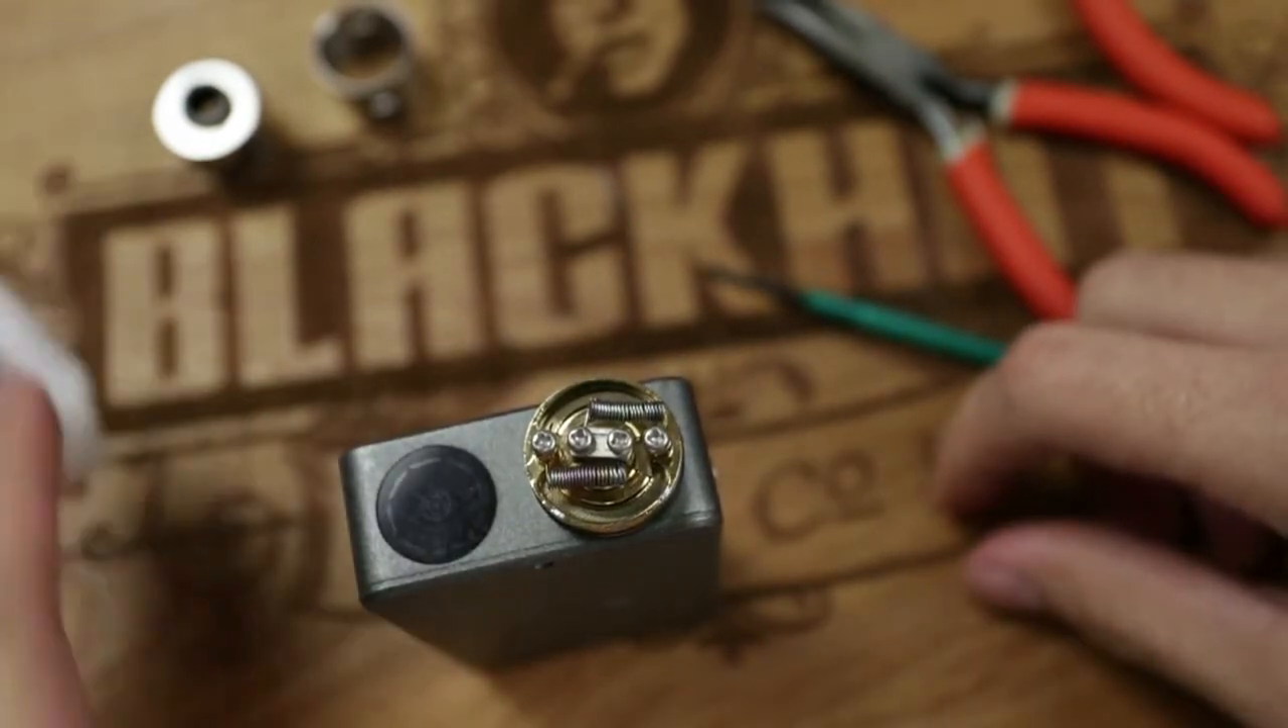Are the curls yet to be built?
No.